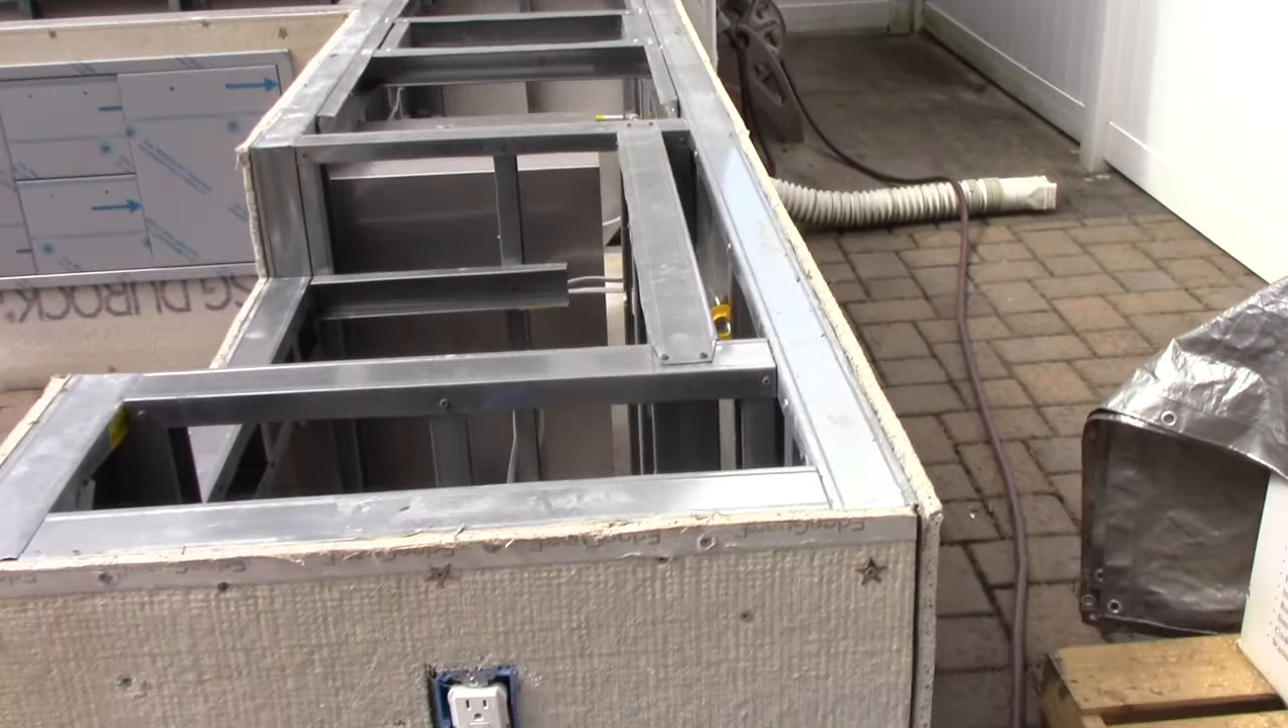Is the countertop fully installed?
No.